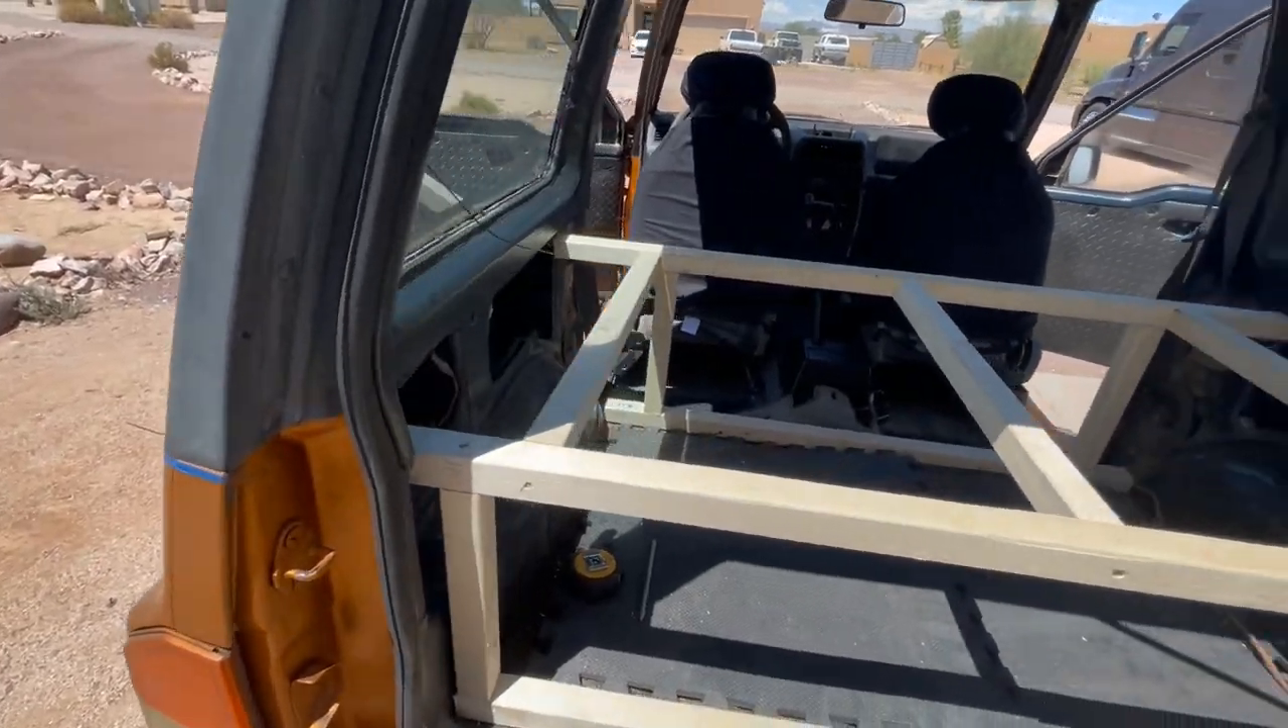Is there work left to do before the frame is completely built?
No.